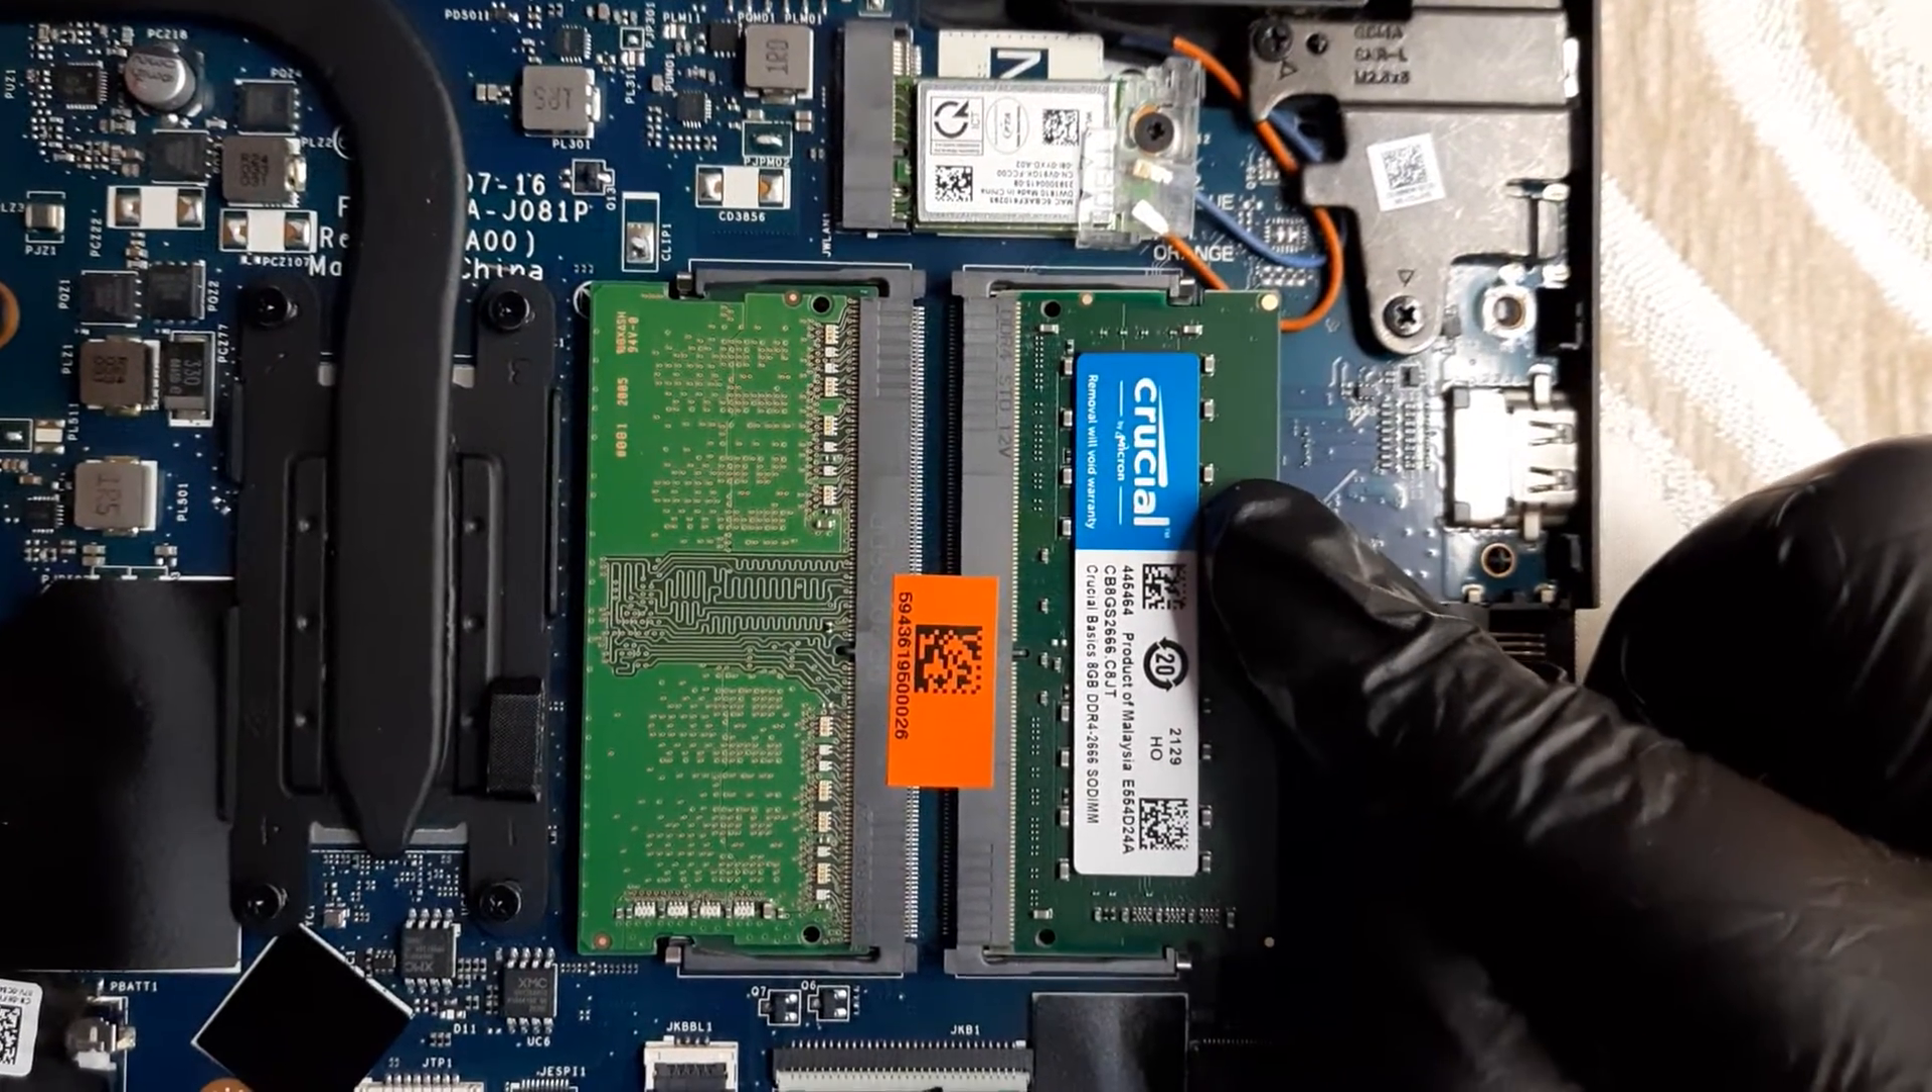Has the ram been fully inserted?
Yes.